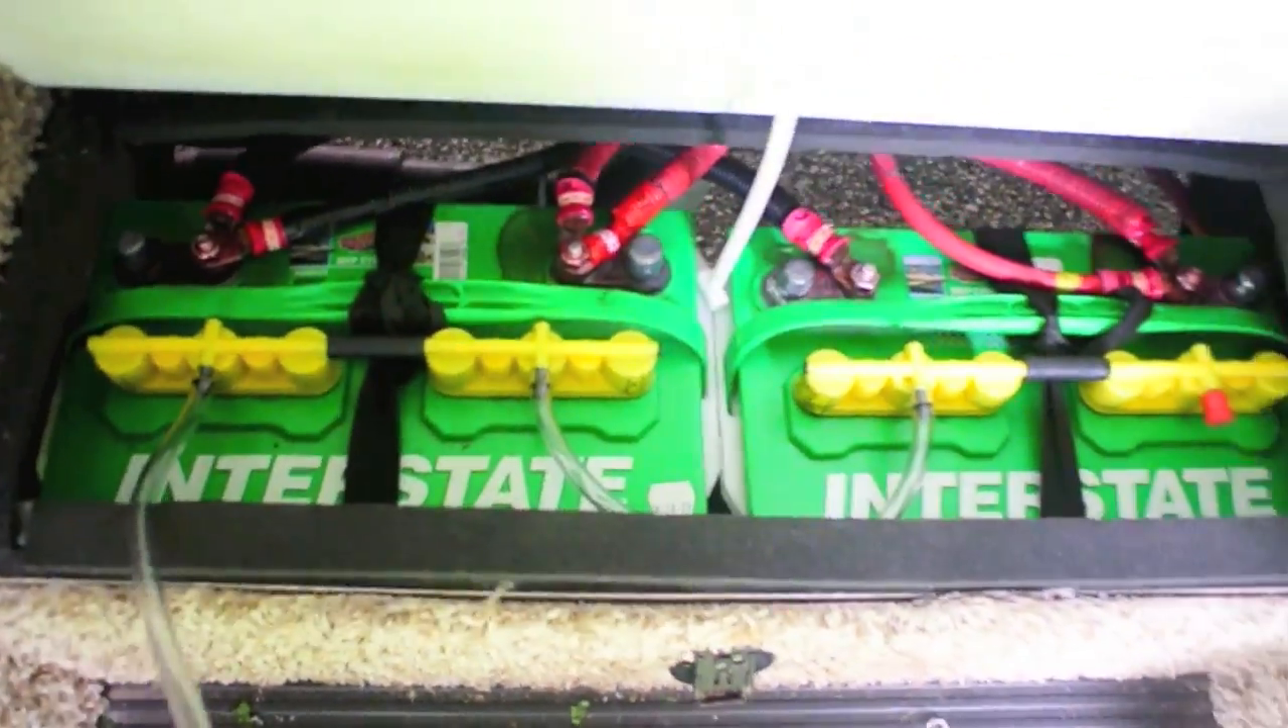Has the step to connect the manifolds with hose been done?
Yes.